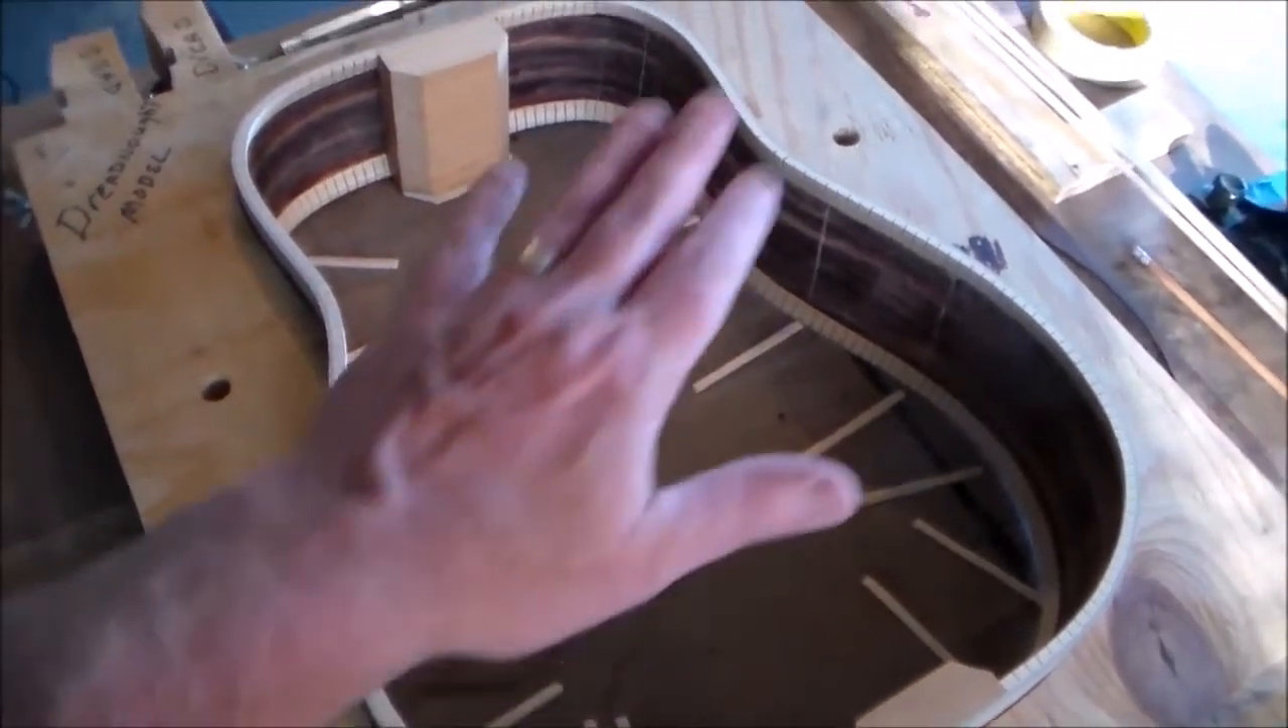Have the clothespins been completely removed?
Yes.